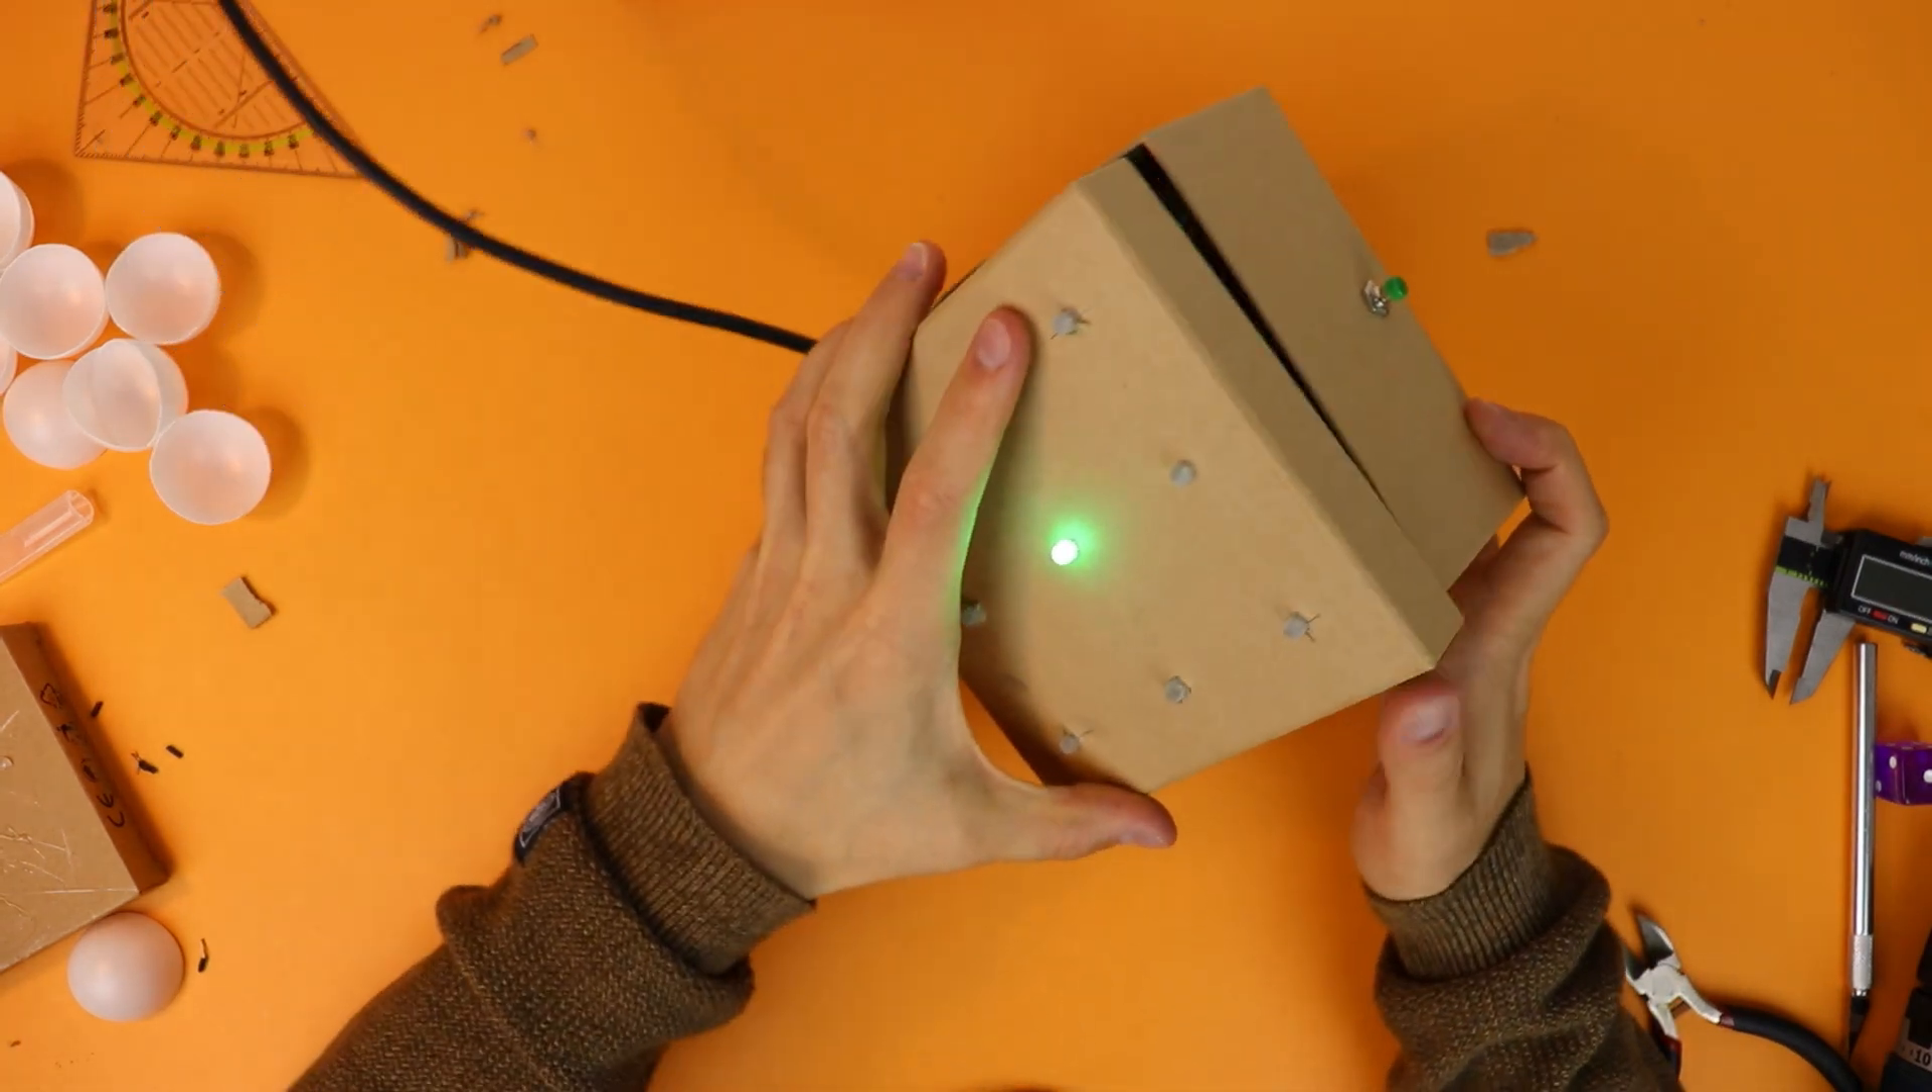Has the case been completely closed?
No.